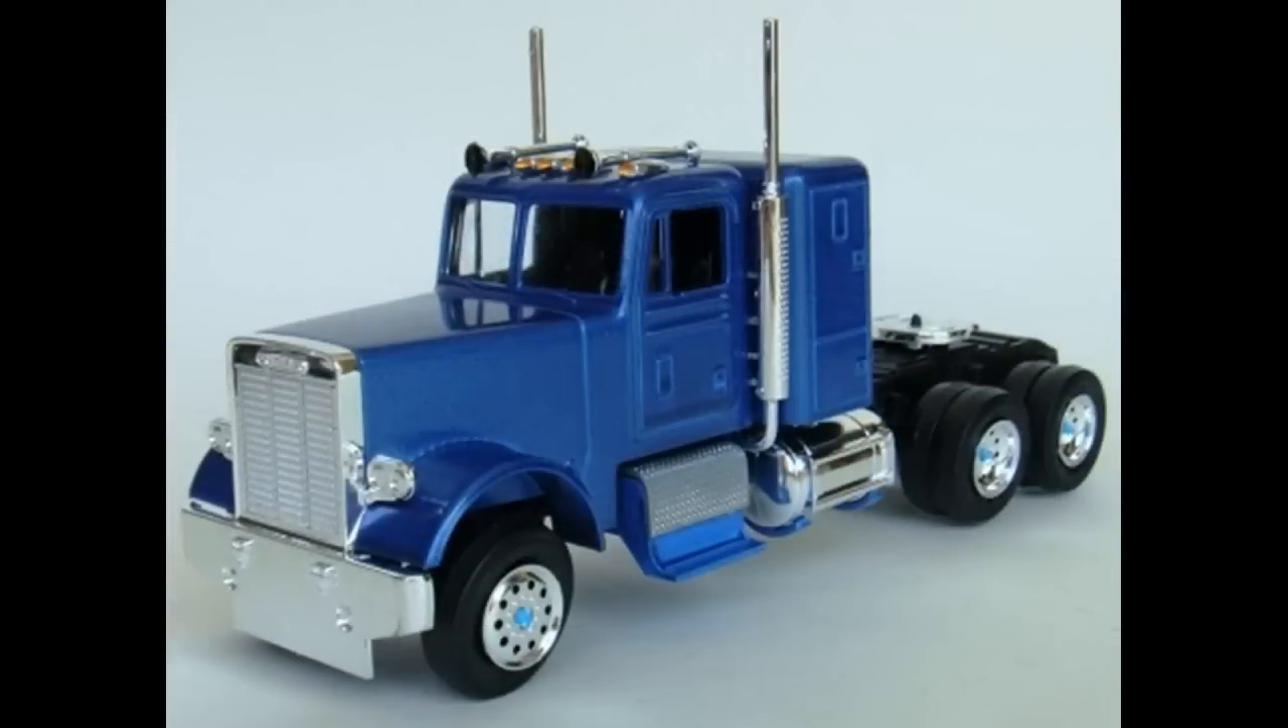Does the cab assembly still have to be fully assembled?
No.